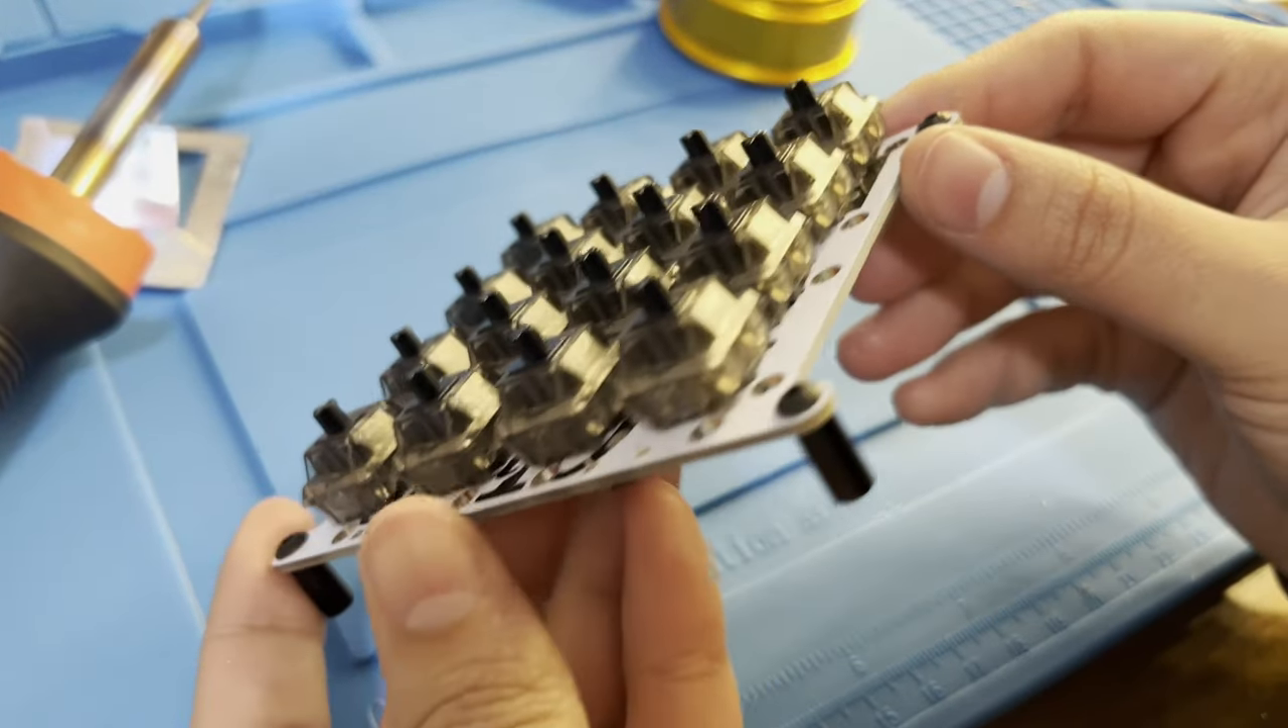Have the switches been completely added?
Yes.